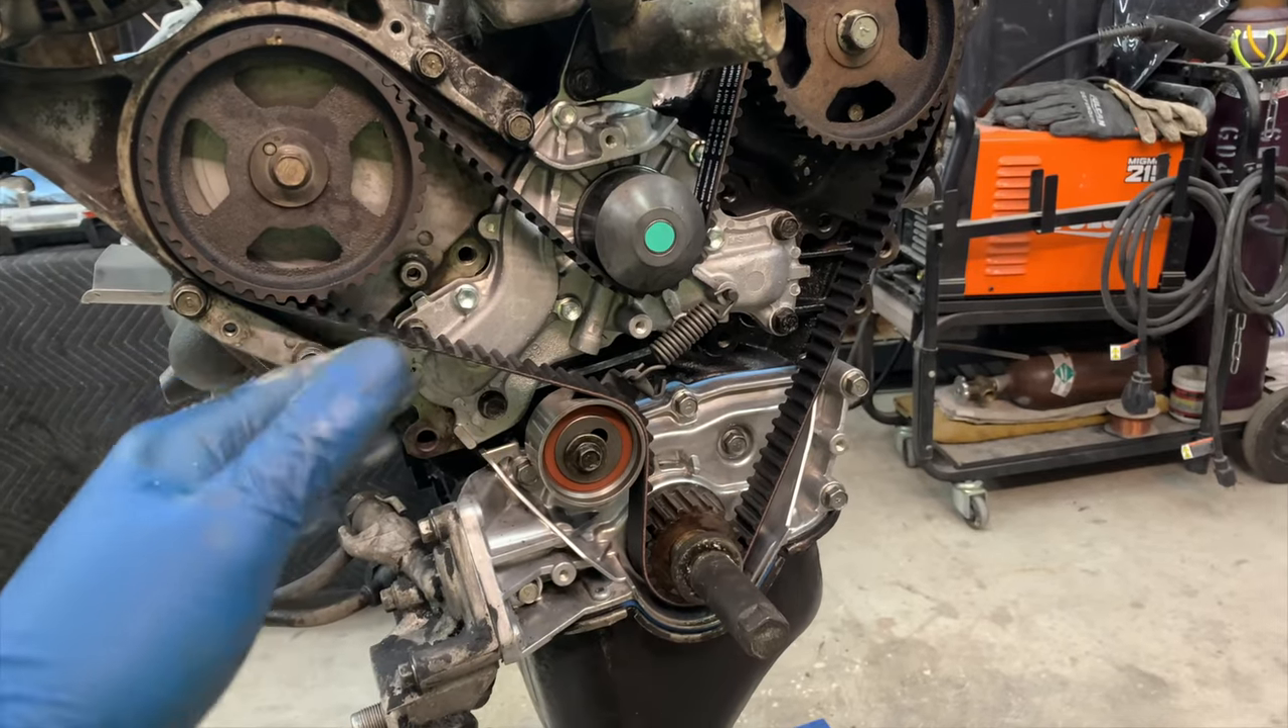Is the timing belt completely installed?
Yes.